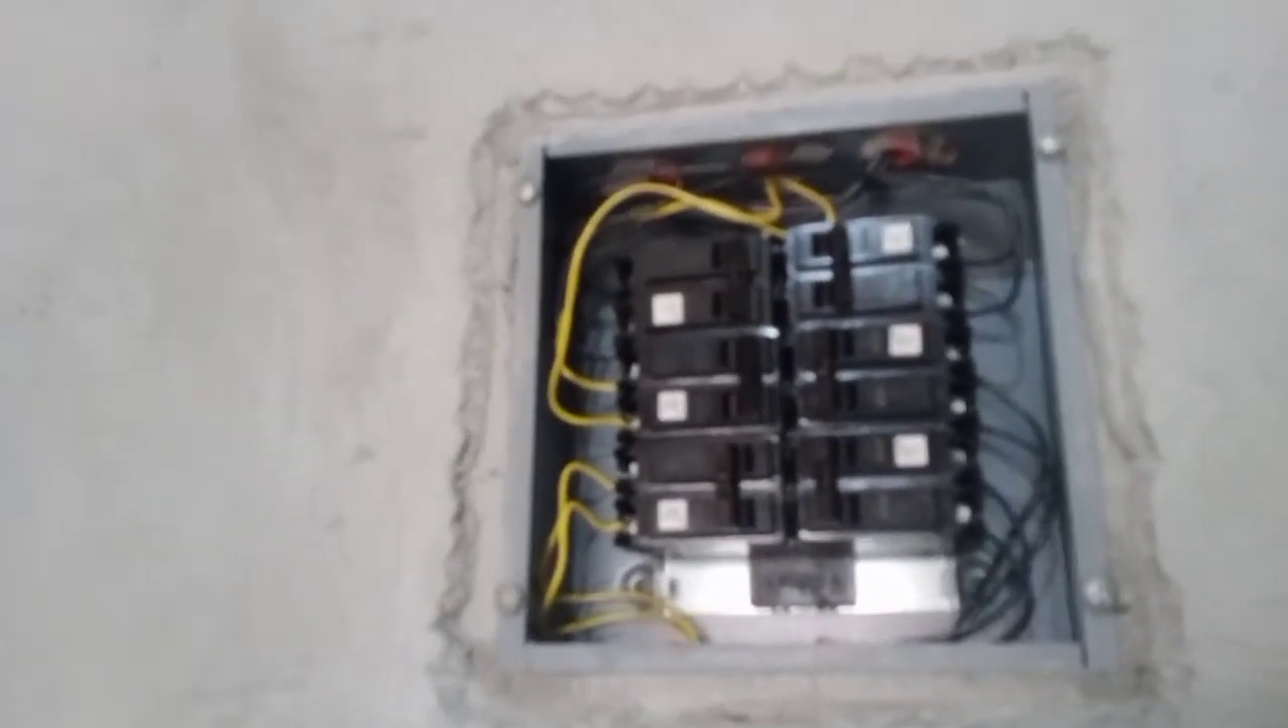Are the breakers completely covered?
No.